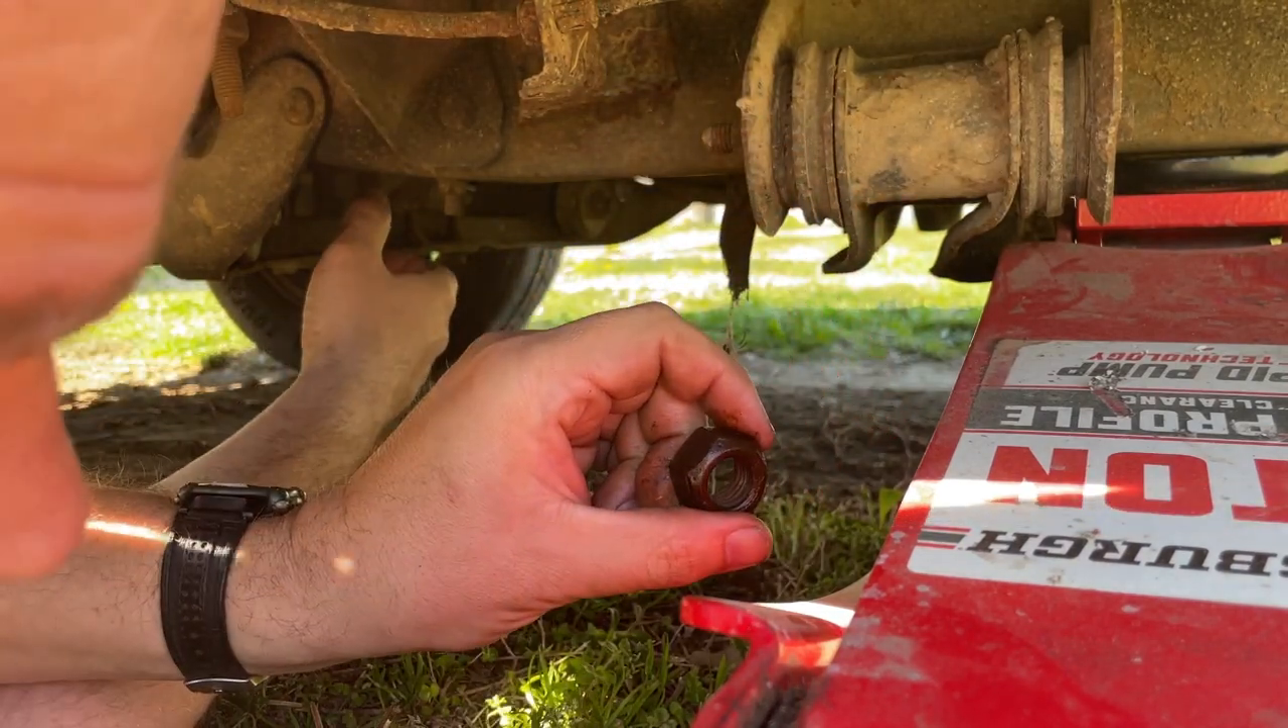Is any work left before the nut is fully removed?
No.